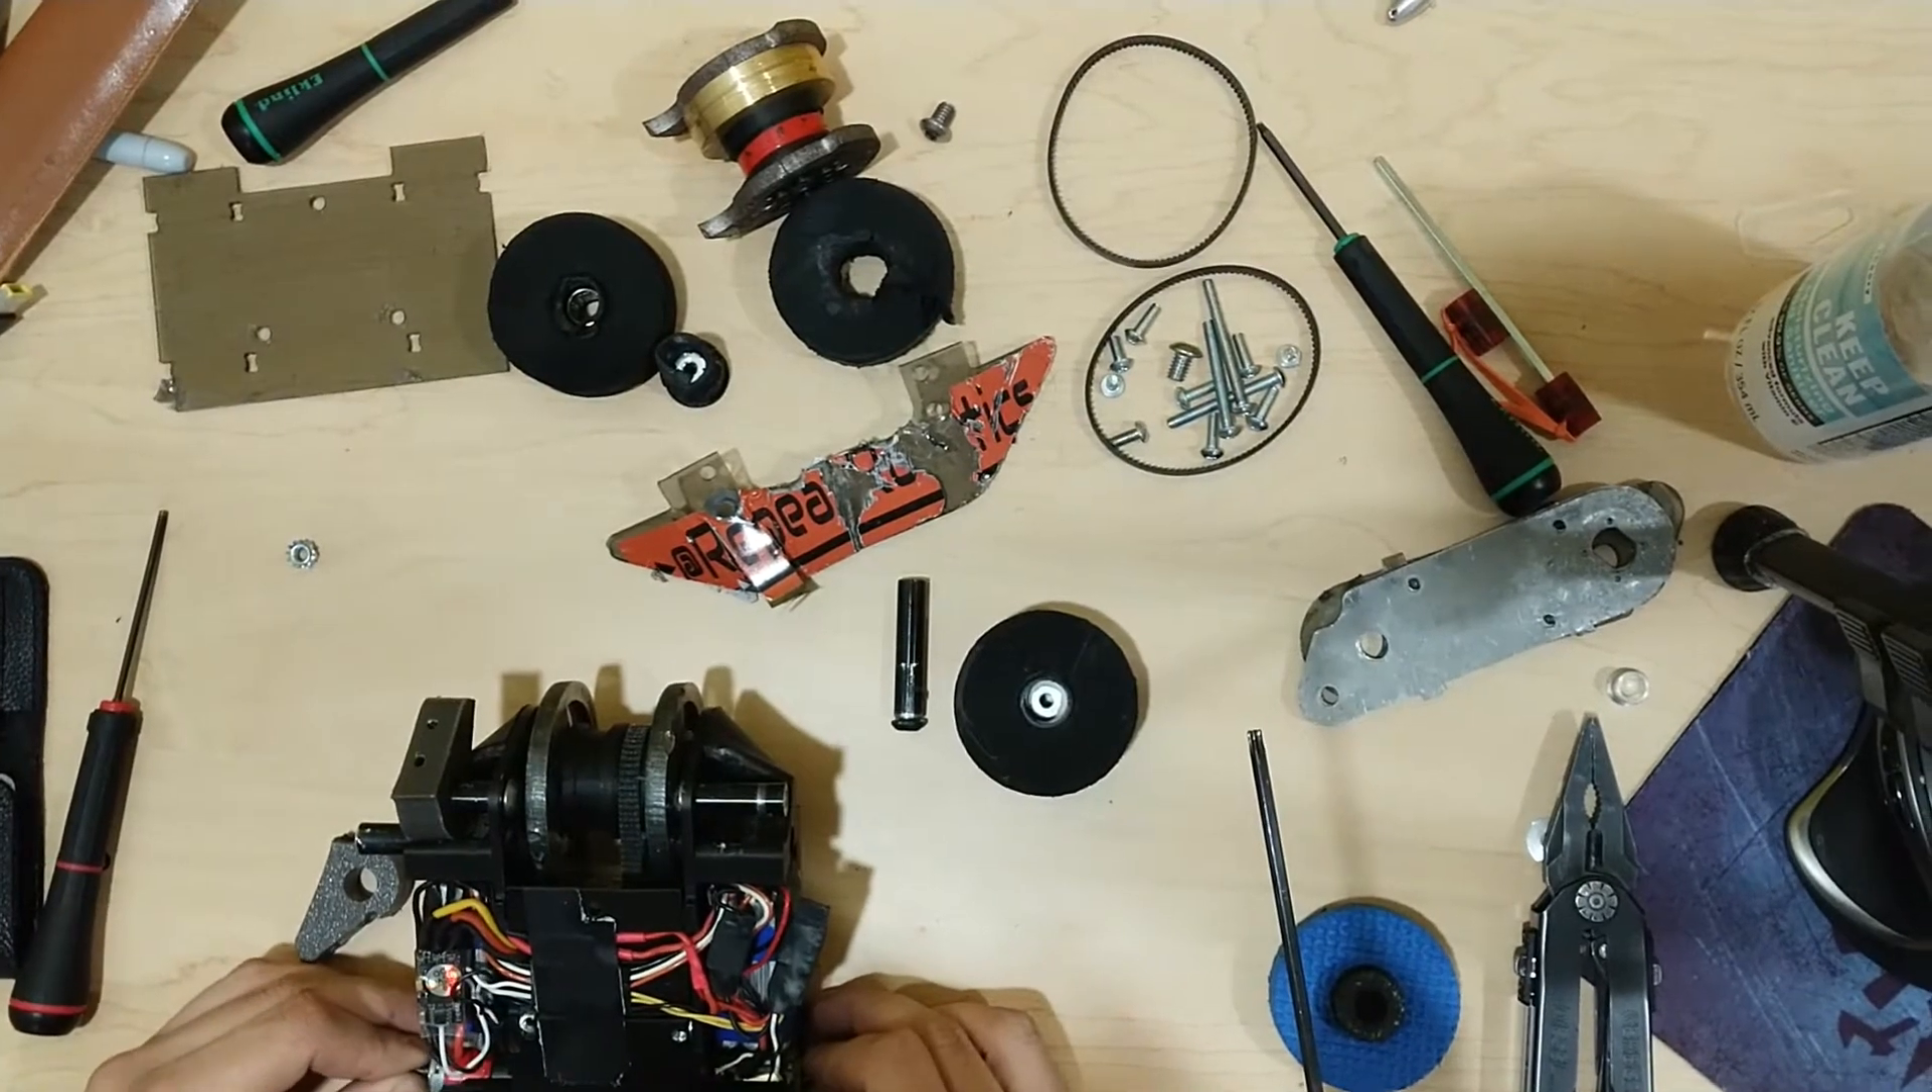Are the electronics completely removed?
No.